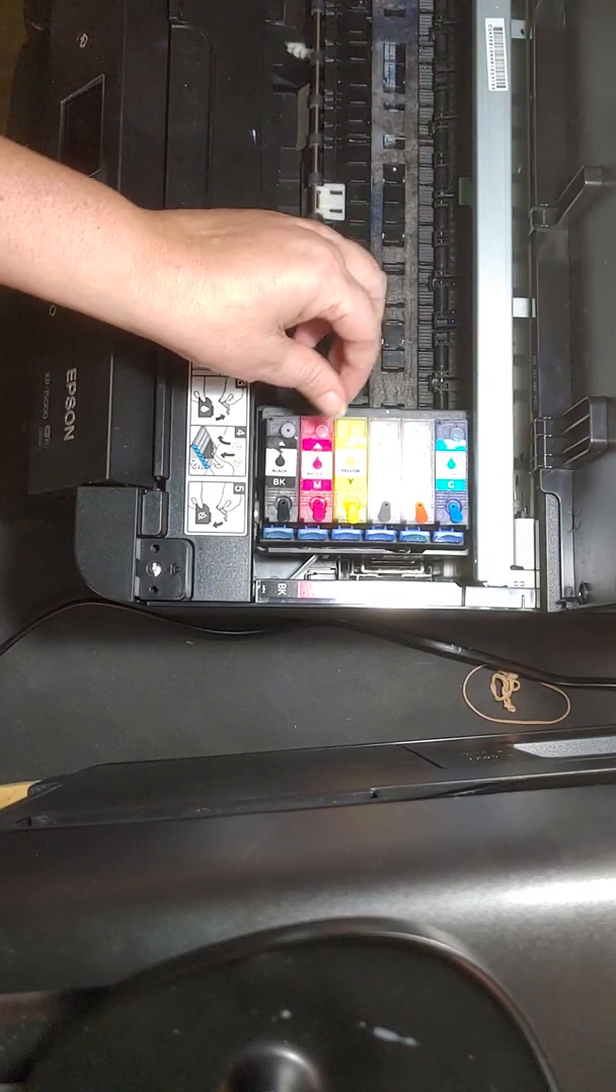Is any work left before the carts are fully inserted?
No.